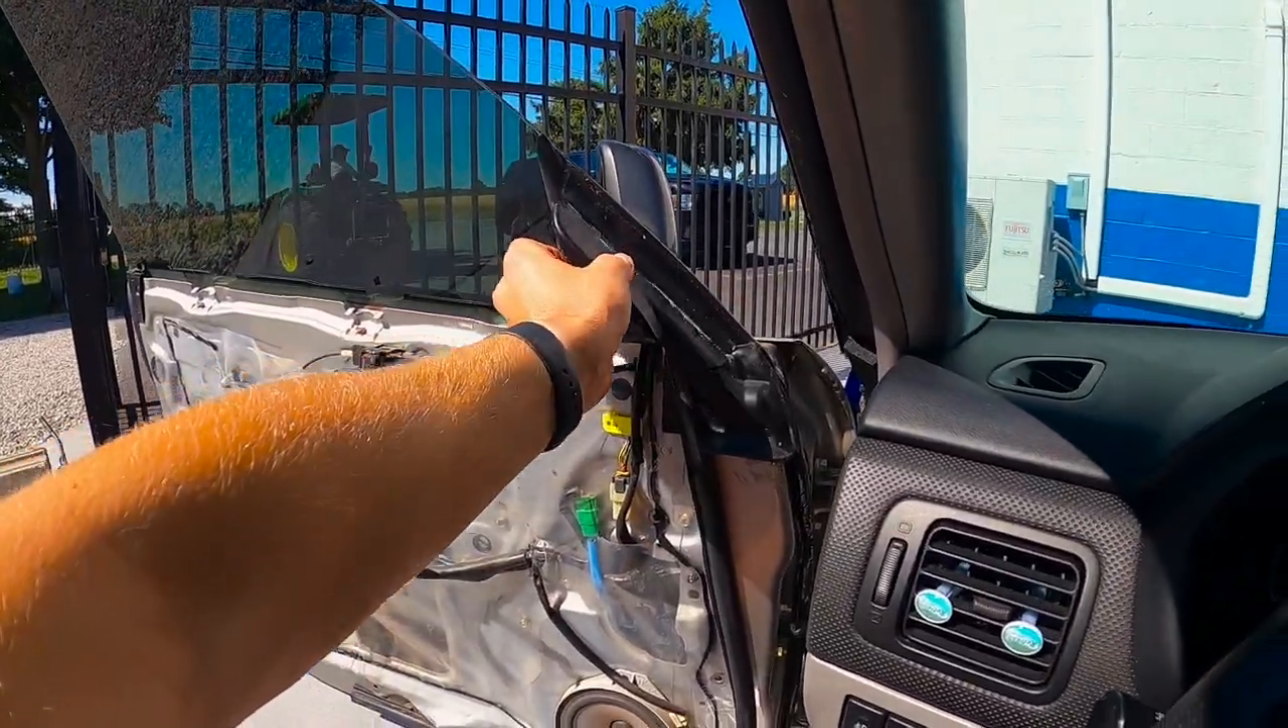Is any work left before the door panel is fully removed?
No.